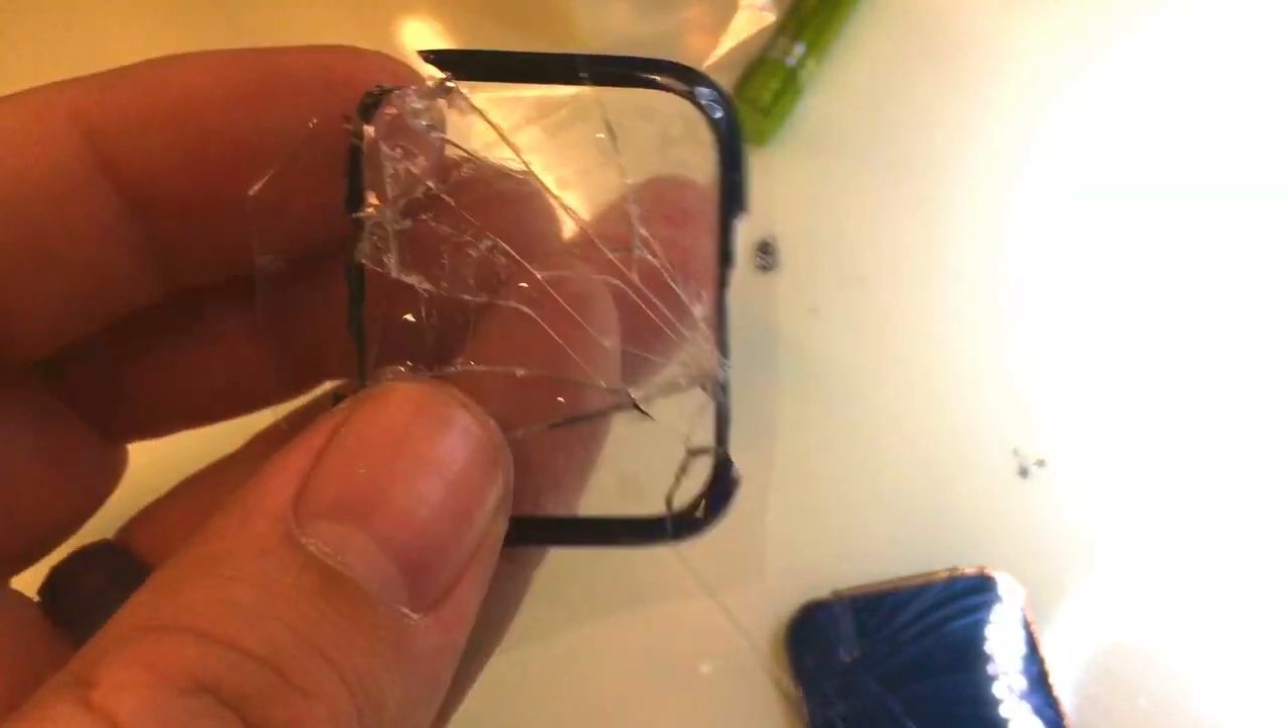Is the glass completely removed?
Yes.